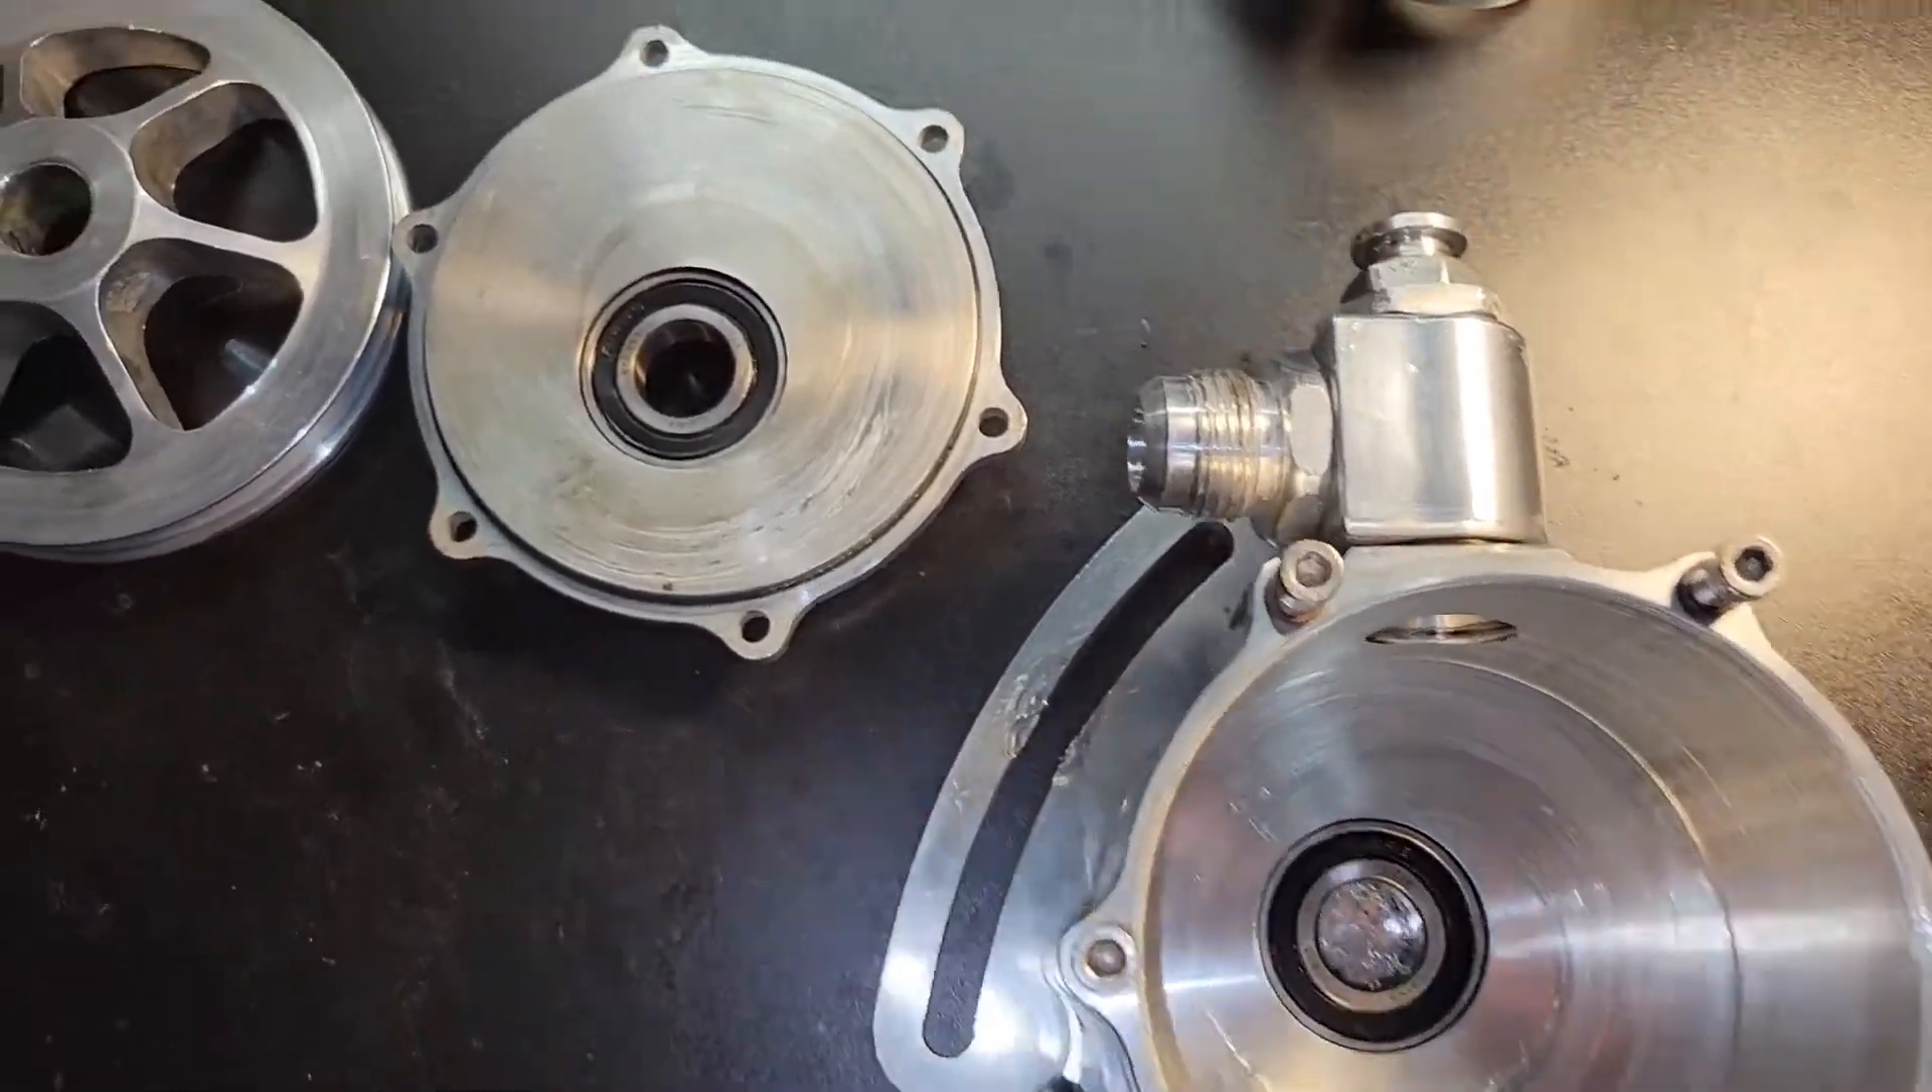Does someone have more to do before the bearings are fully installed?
No.